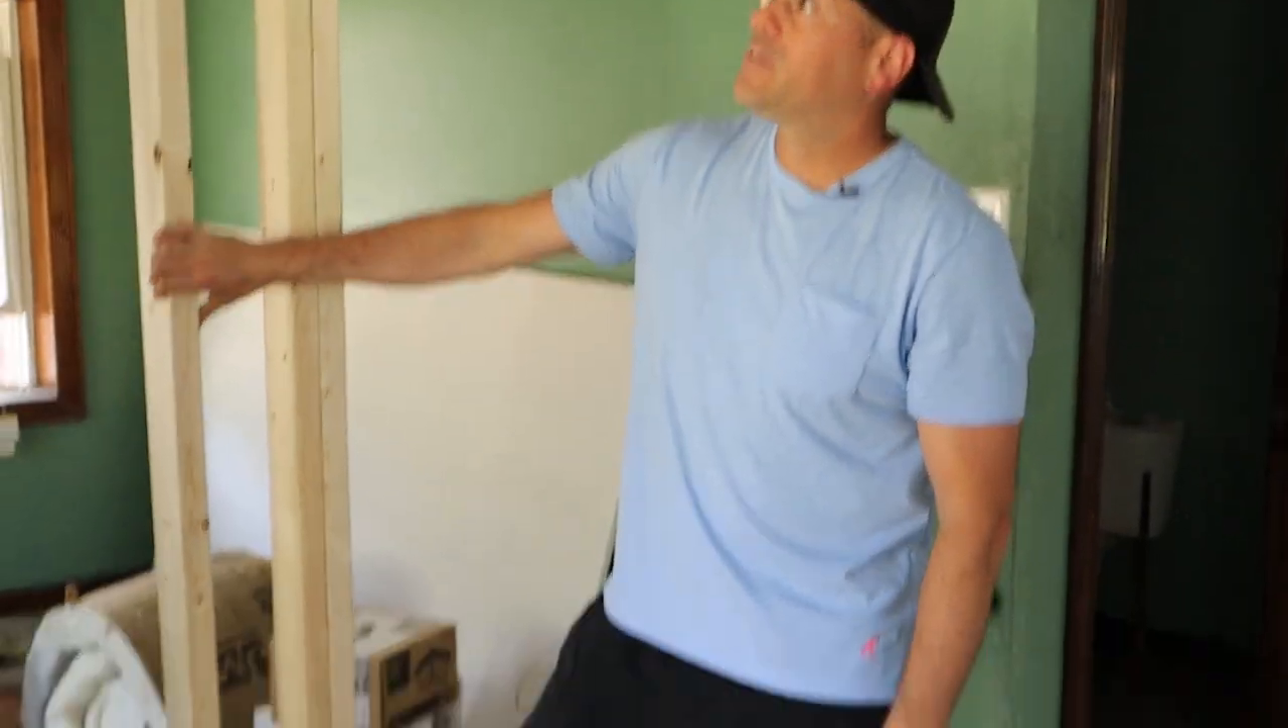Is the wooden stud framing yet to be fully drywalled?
Yes.